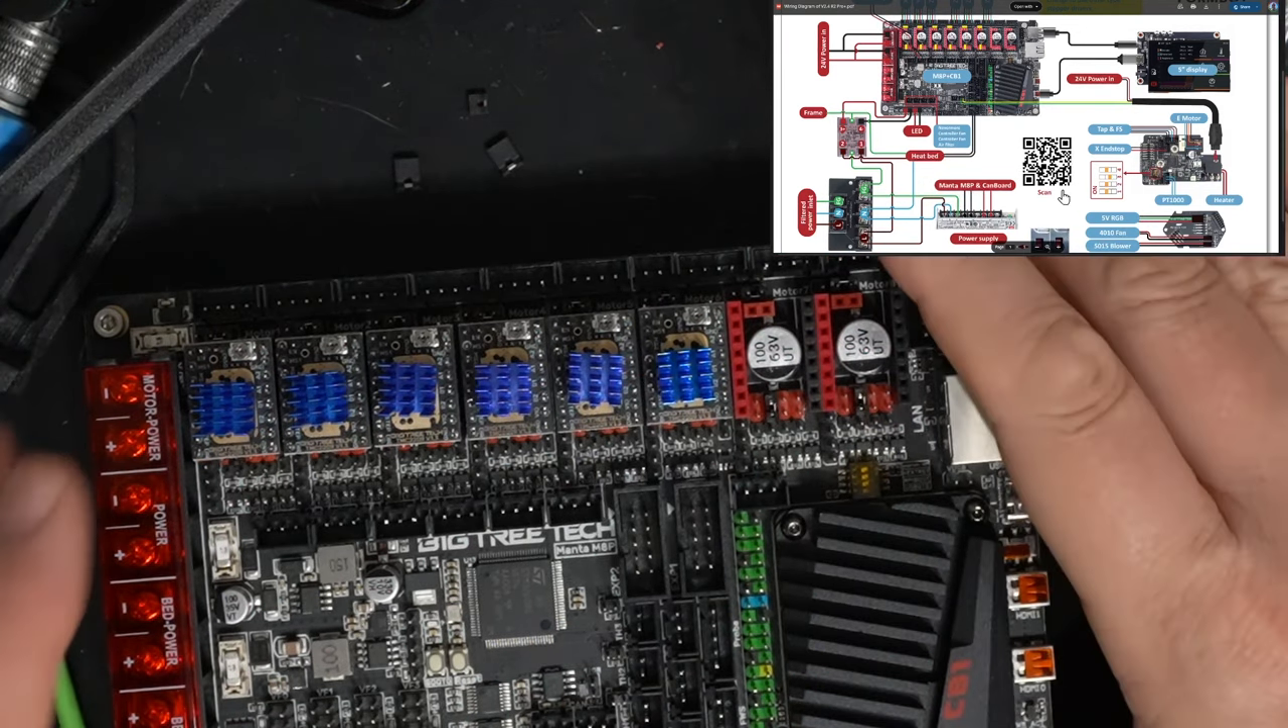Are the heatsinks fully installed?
Yes.